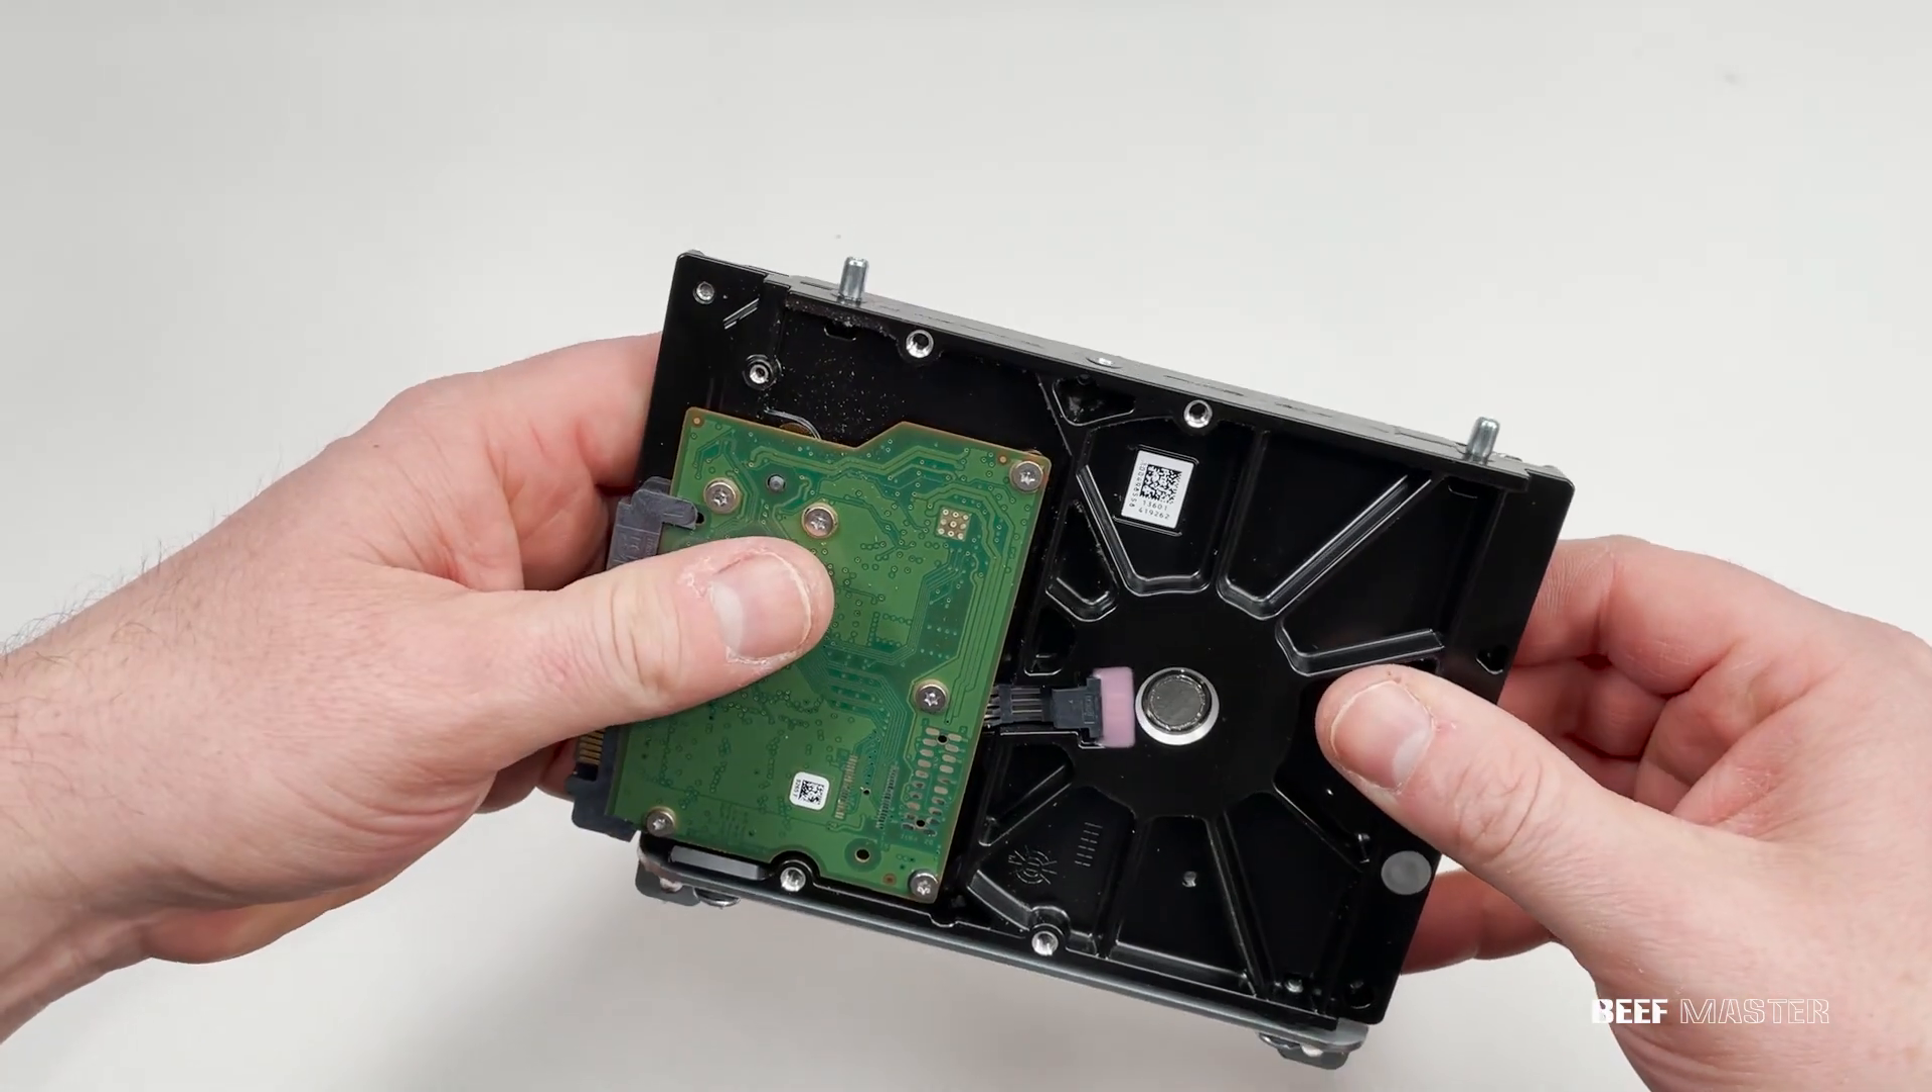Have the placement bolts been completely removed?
No.